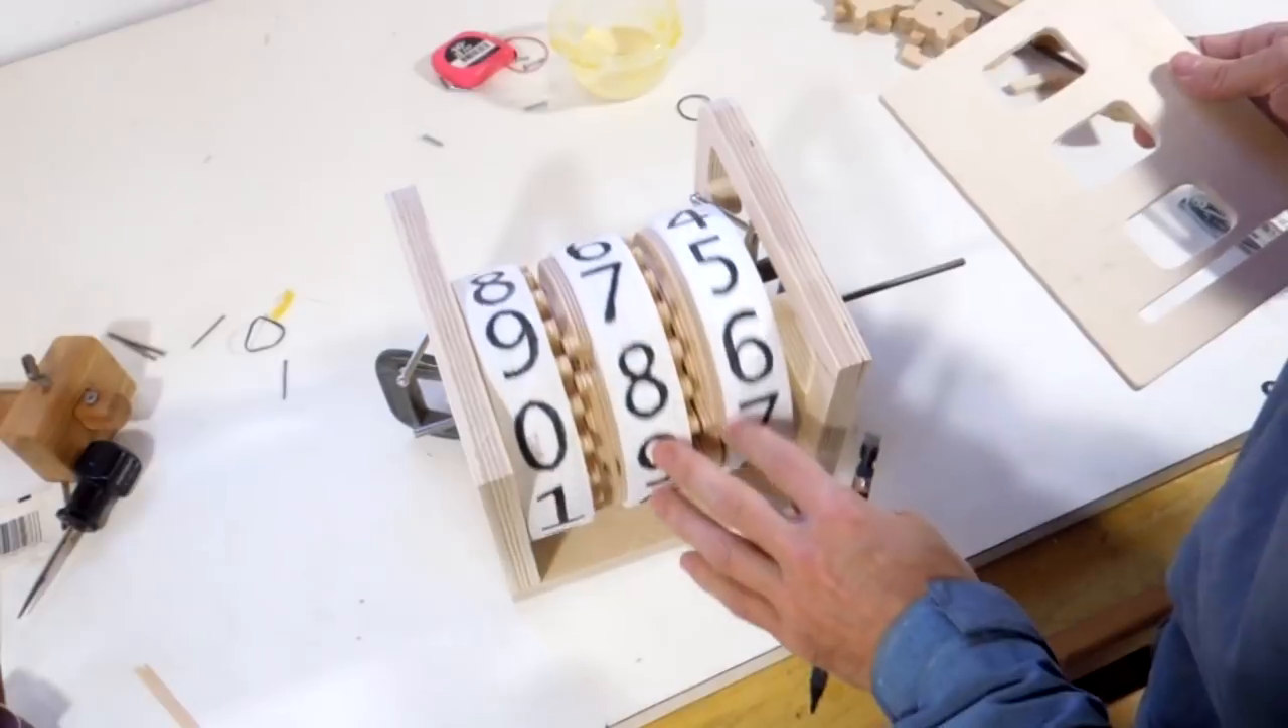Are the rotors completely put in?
Yes.